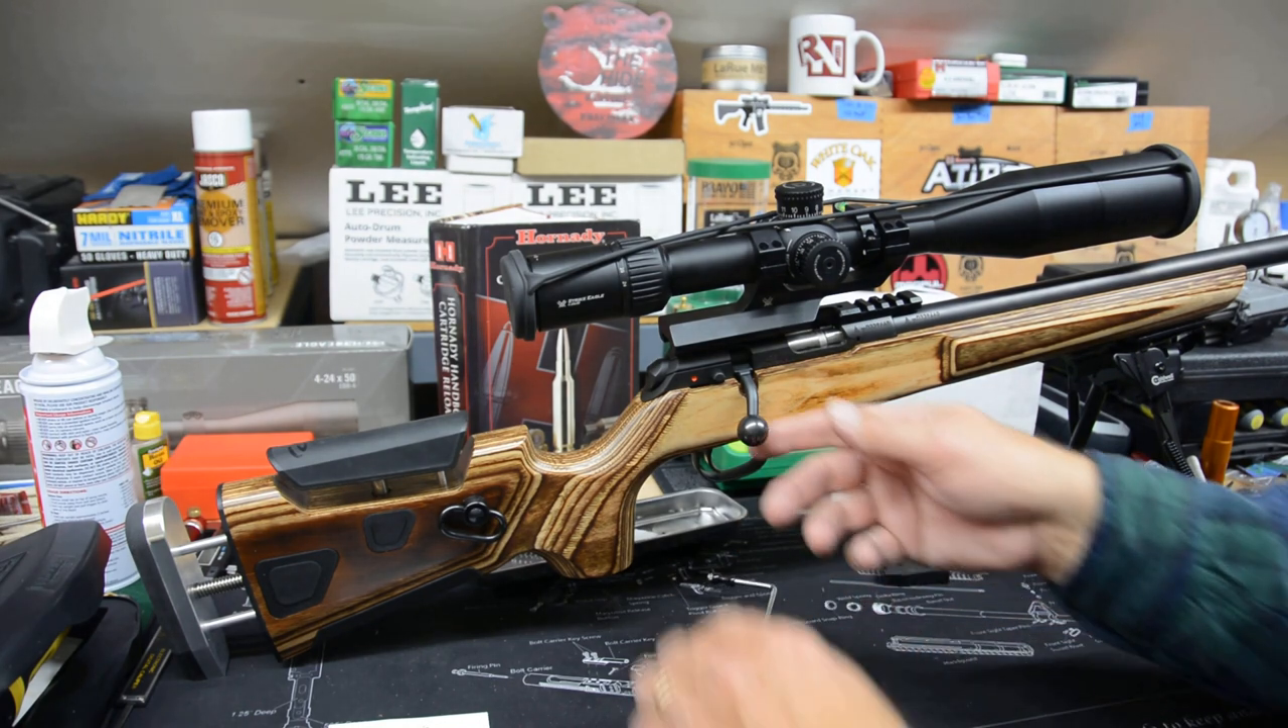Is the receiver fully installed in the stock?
Yes.